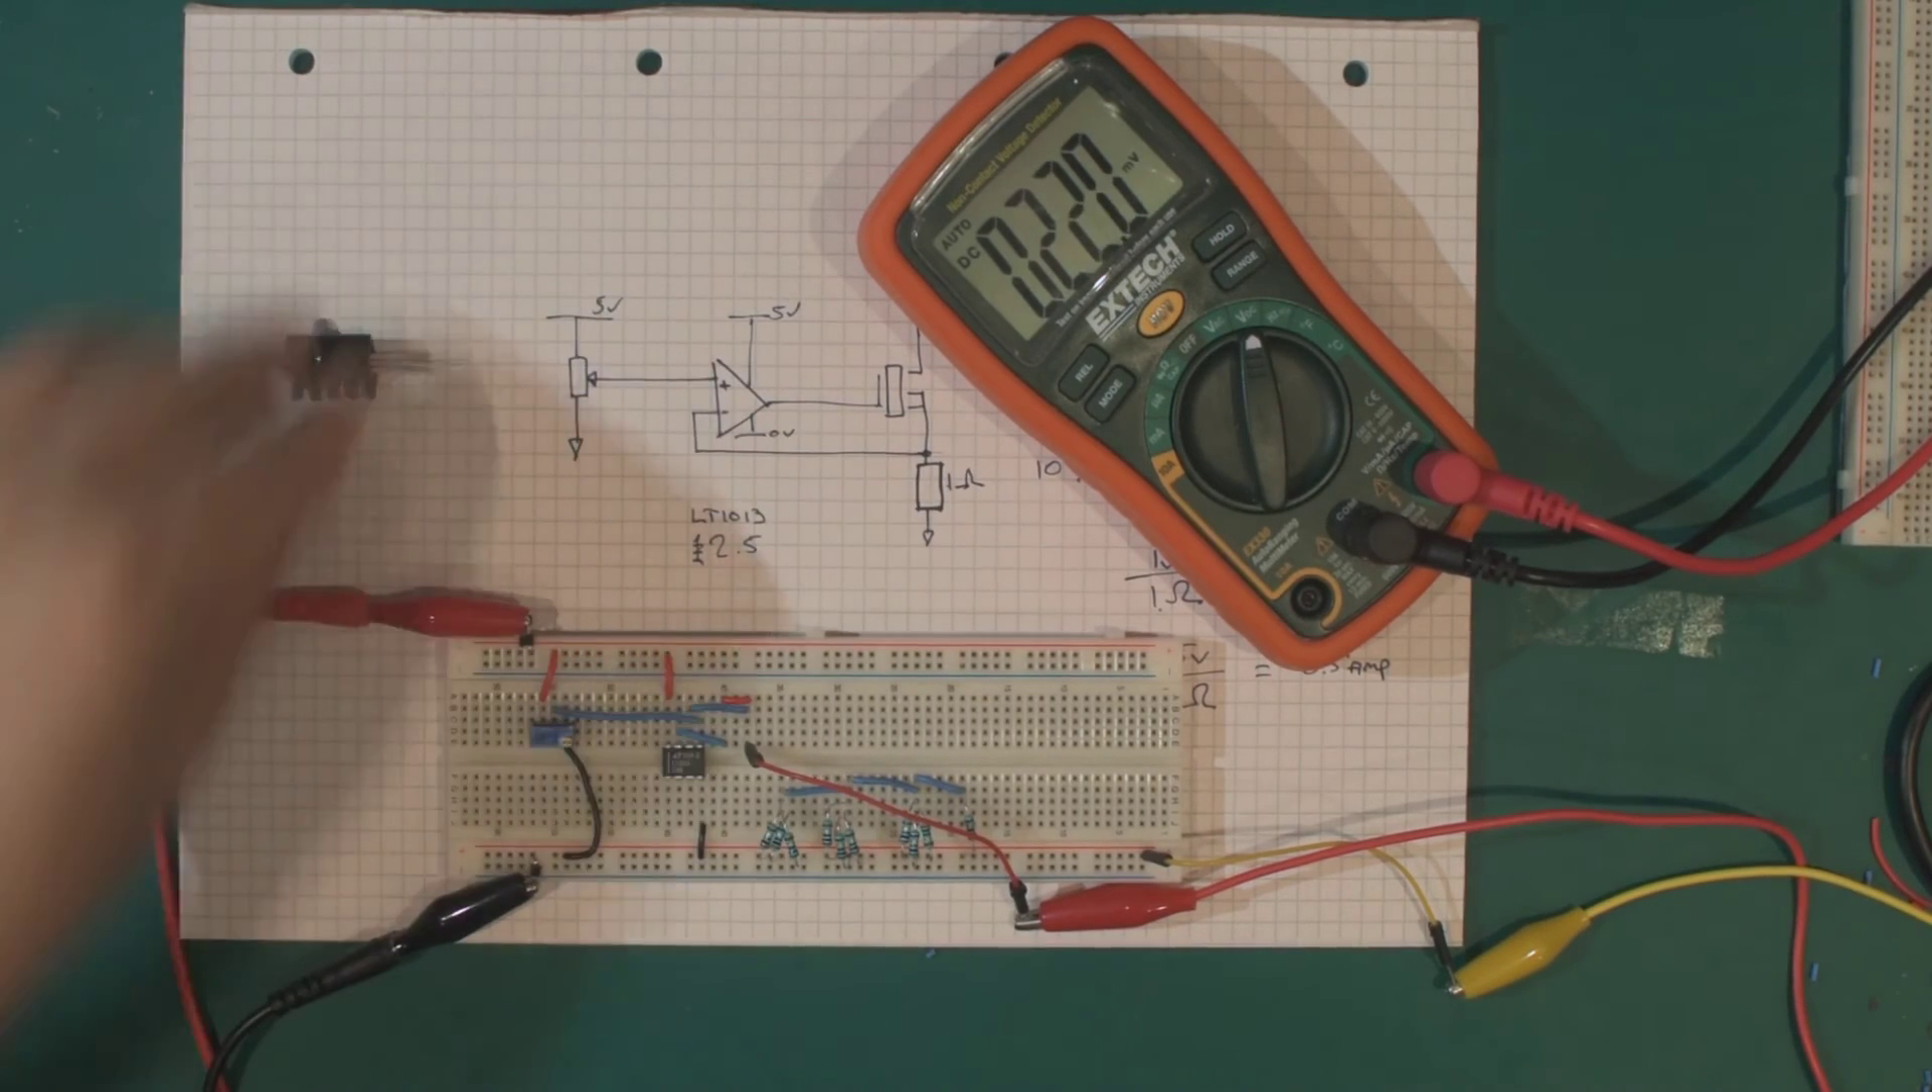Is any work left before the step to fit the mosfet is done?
Yes.